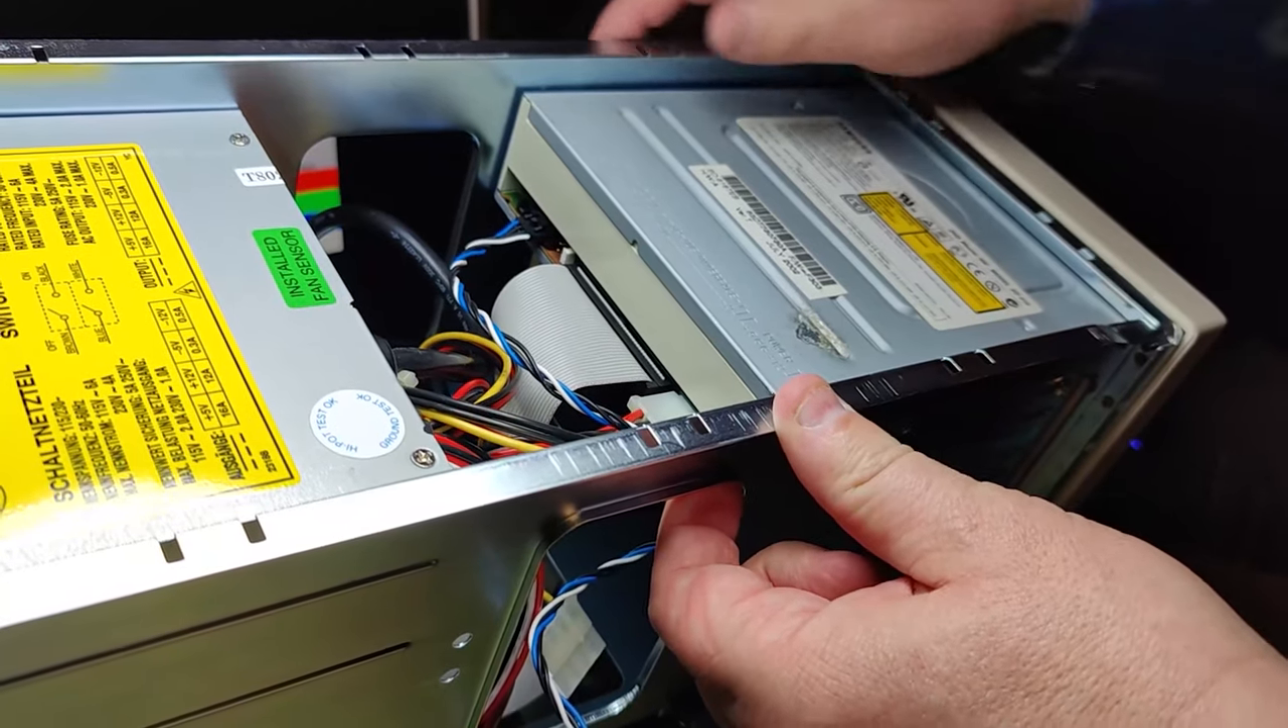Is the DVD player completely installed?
Yes.